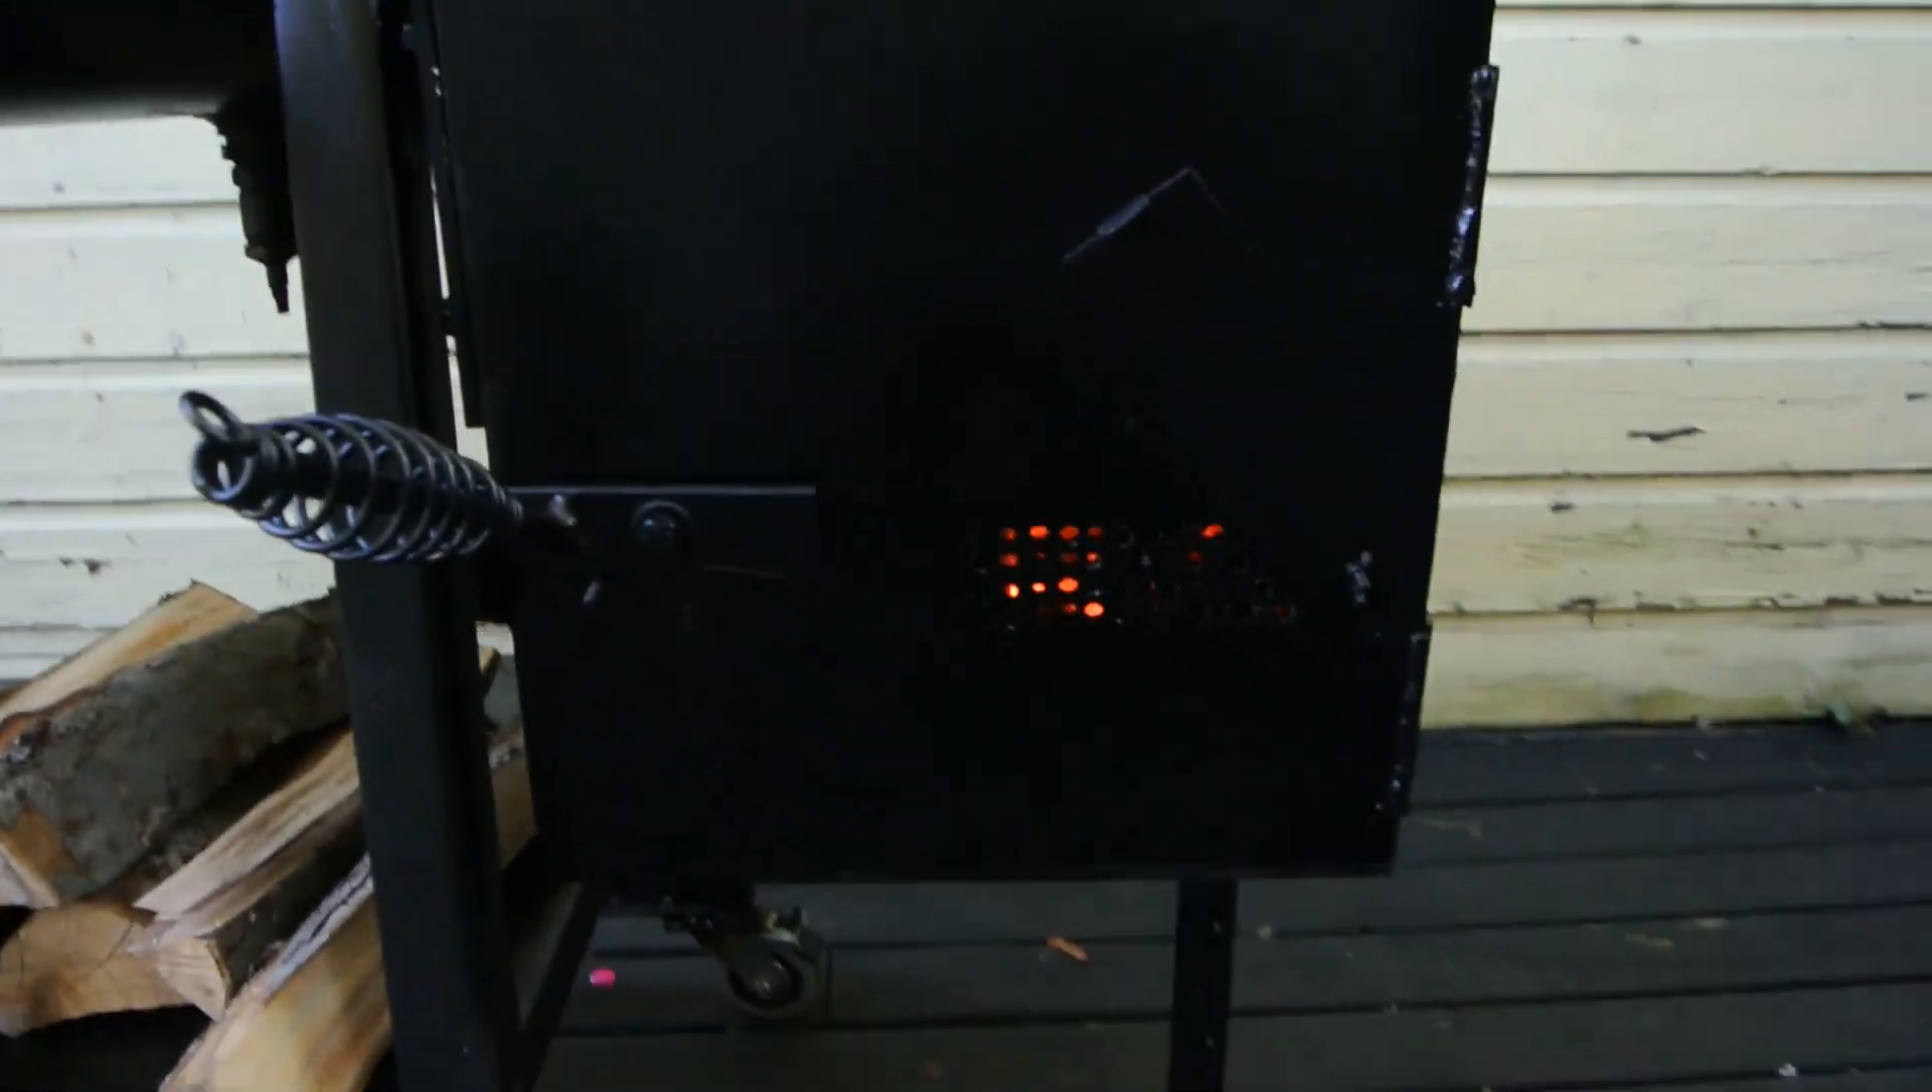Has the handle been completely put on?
Yes.